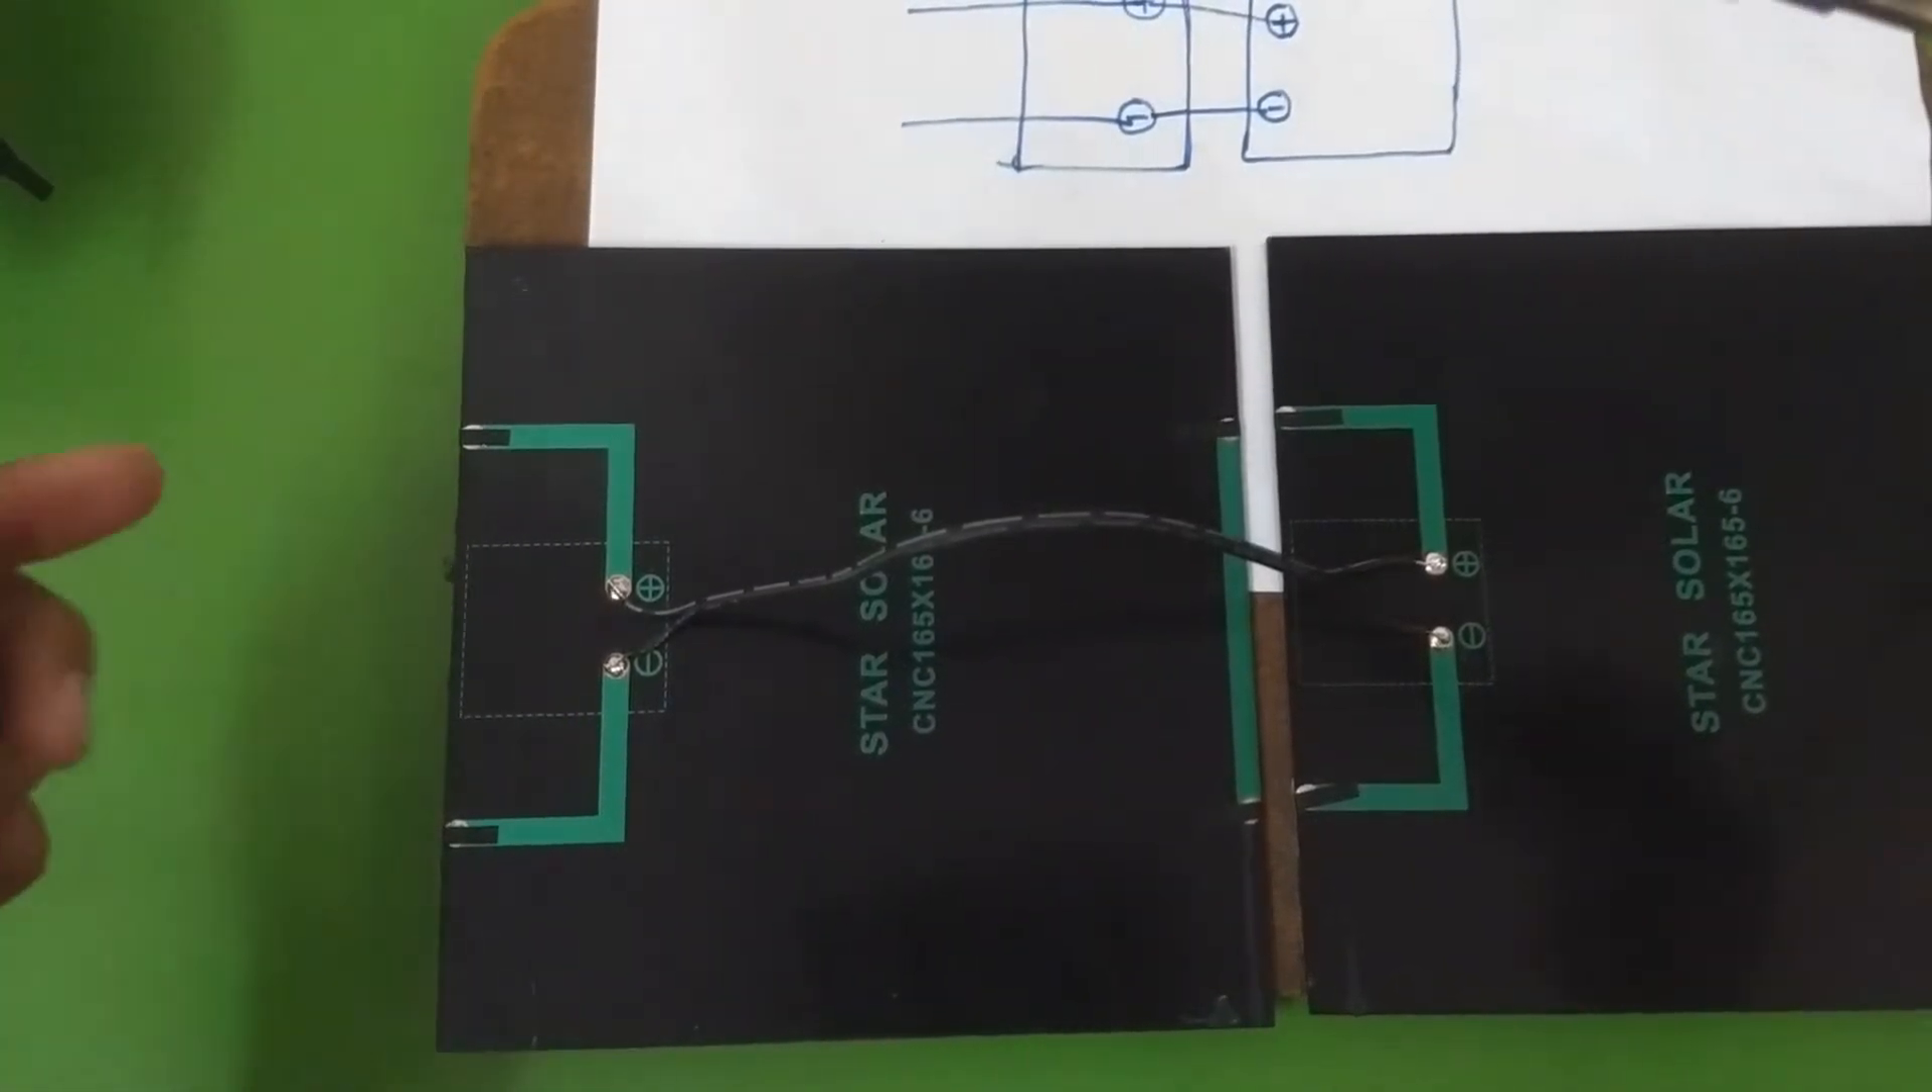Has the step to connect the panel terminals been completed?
Yes.